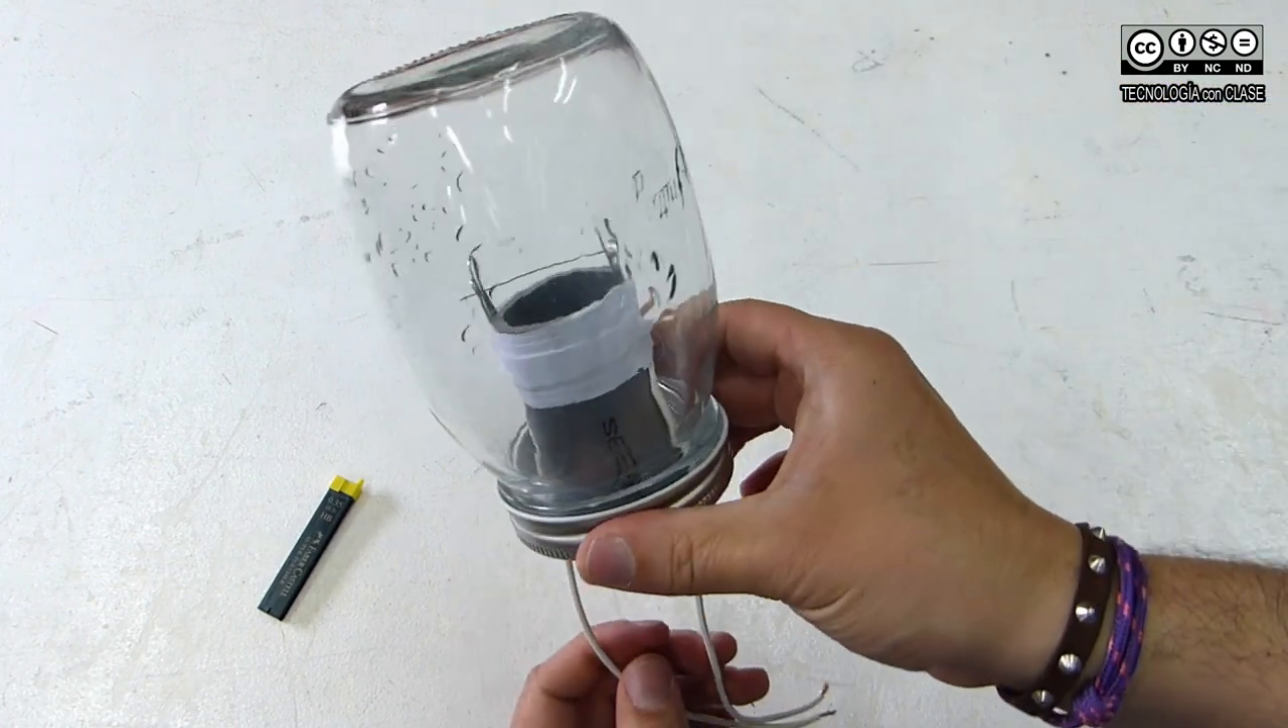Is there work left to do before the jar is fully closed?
No.